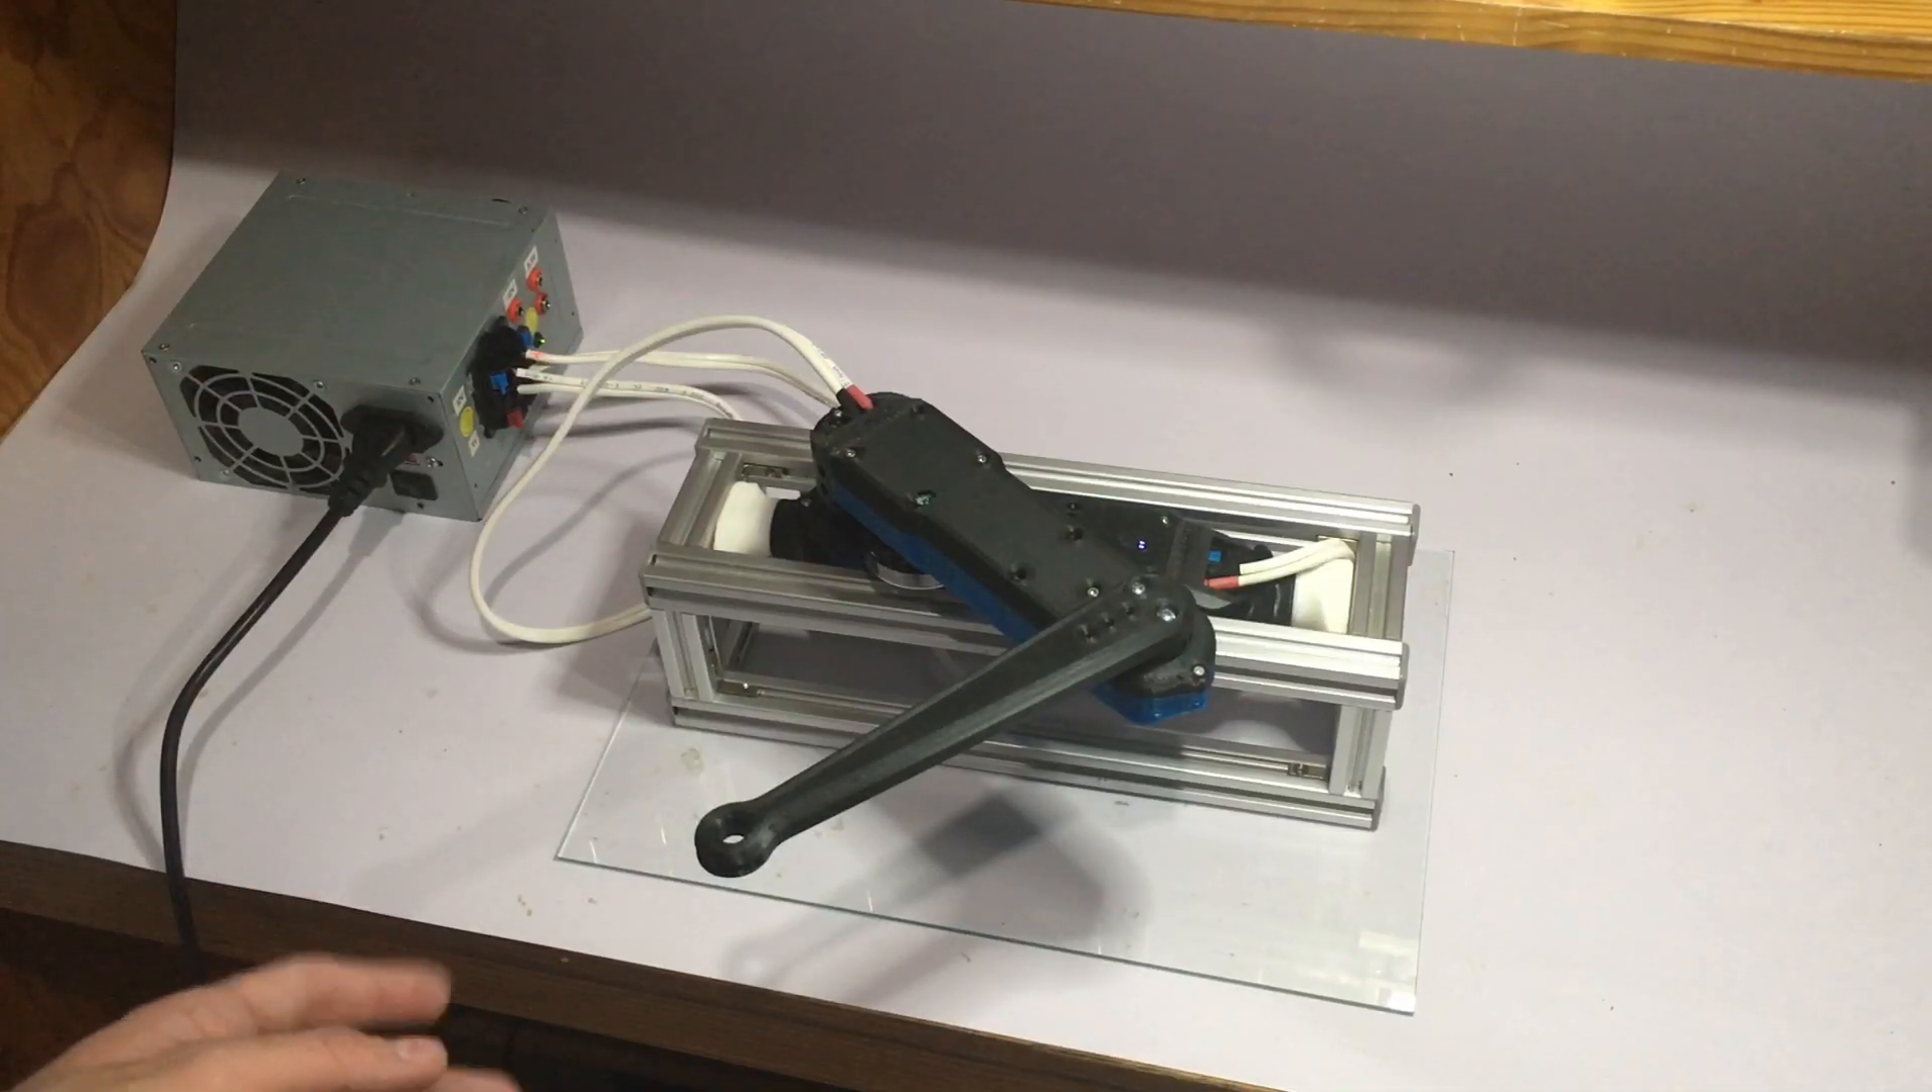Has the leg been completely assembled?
Yes.